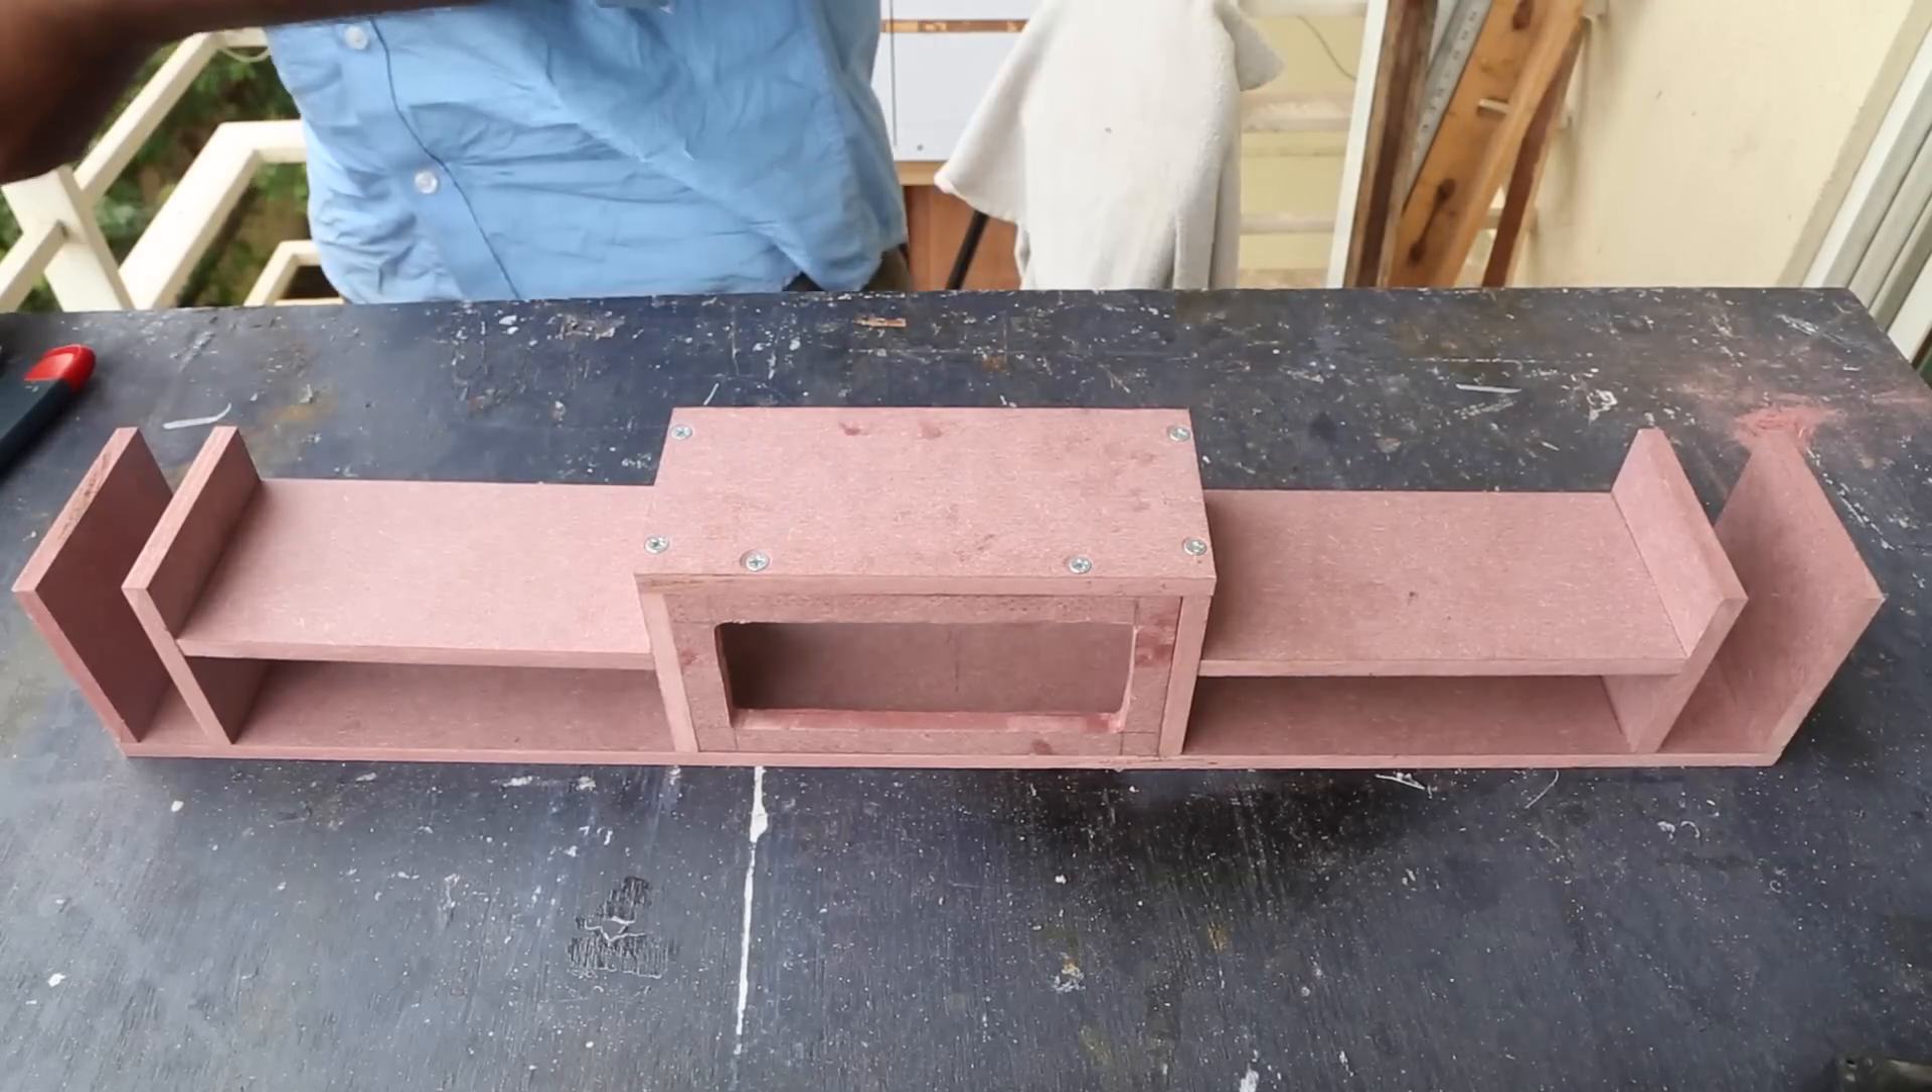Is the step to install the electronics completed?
No.